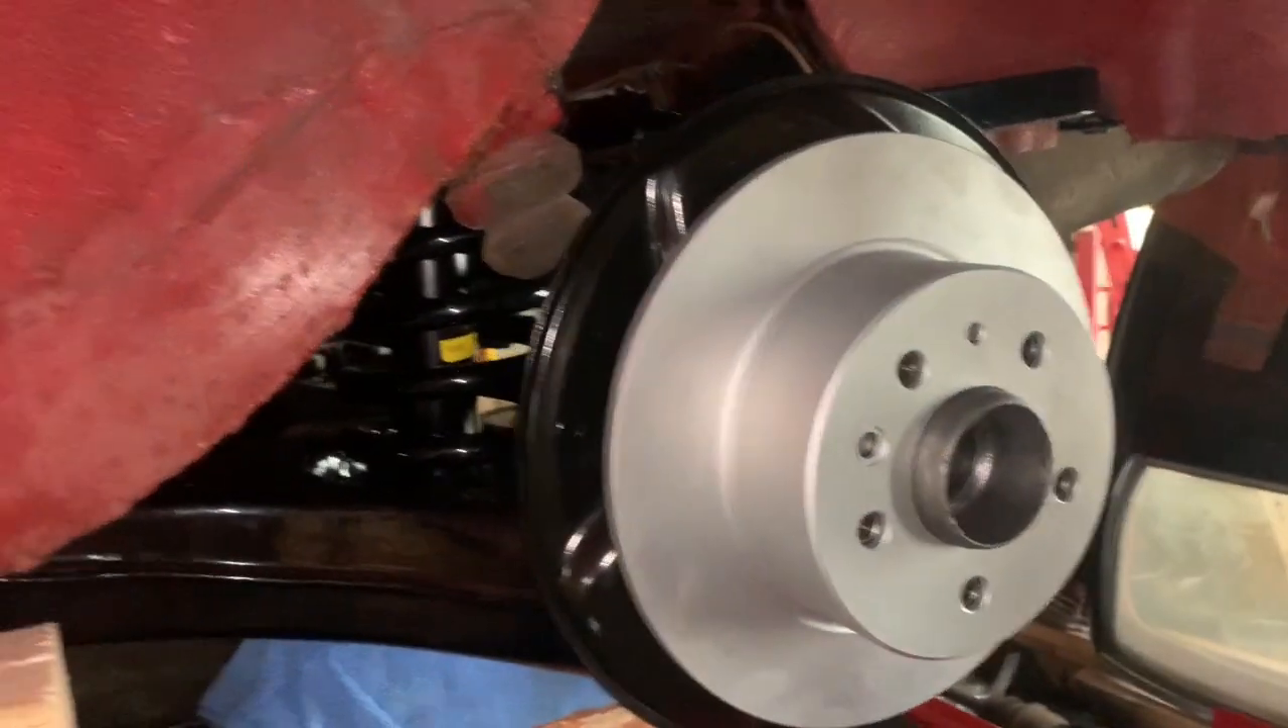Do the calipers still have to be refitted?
Yes.